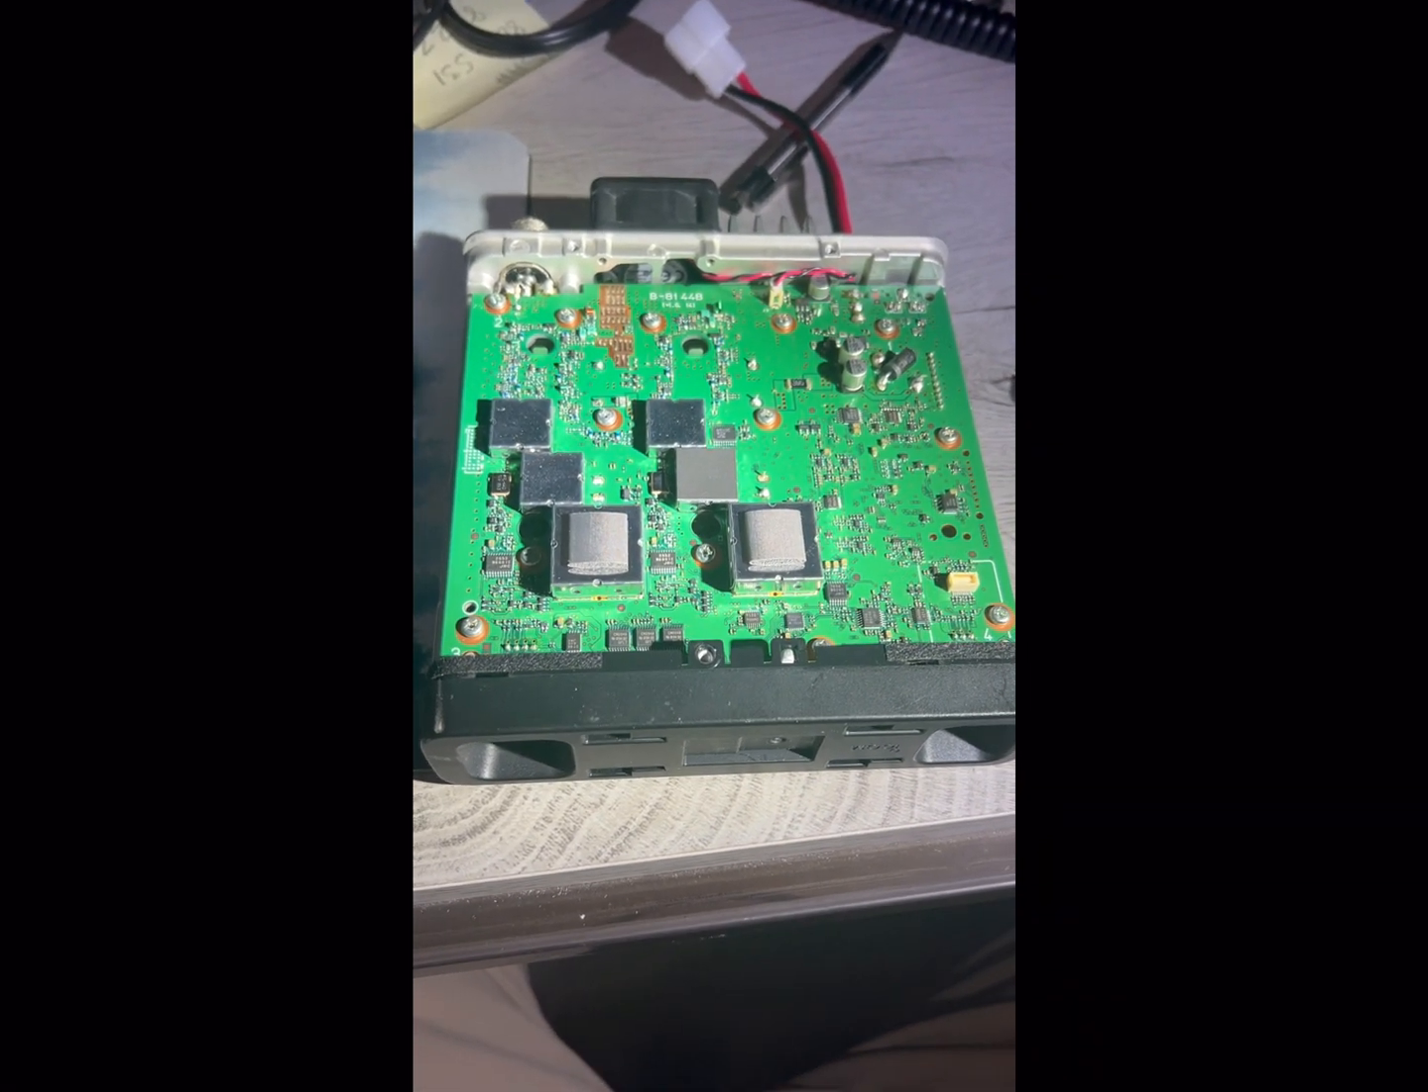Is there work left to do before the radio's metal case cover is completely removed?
No.